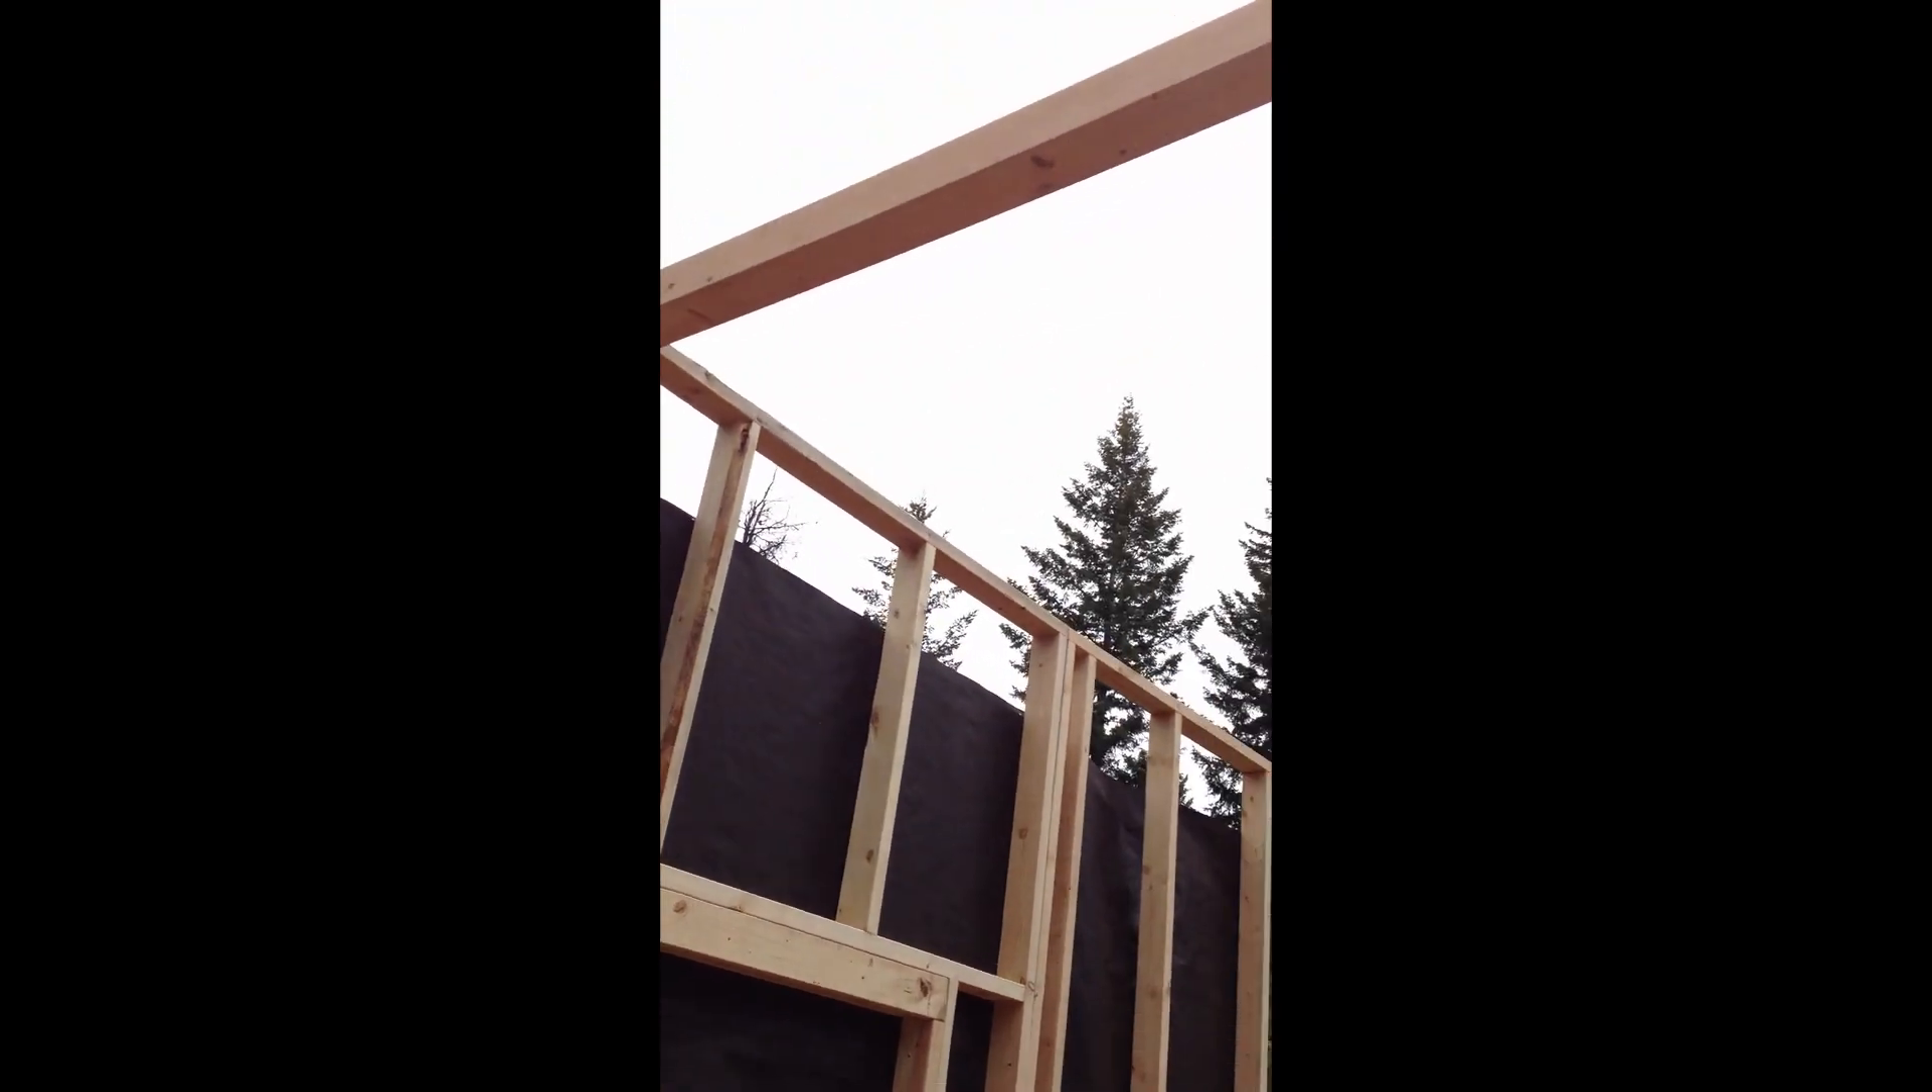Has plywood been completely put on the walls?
No.